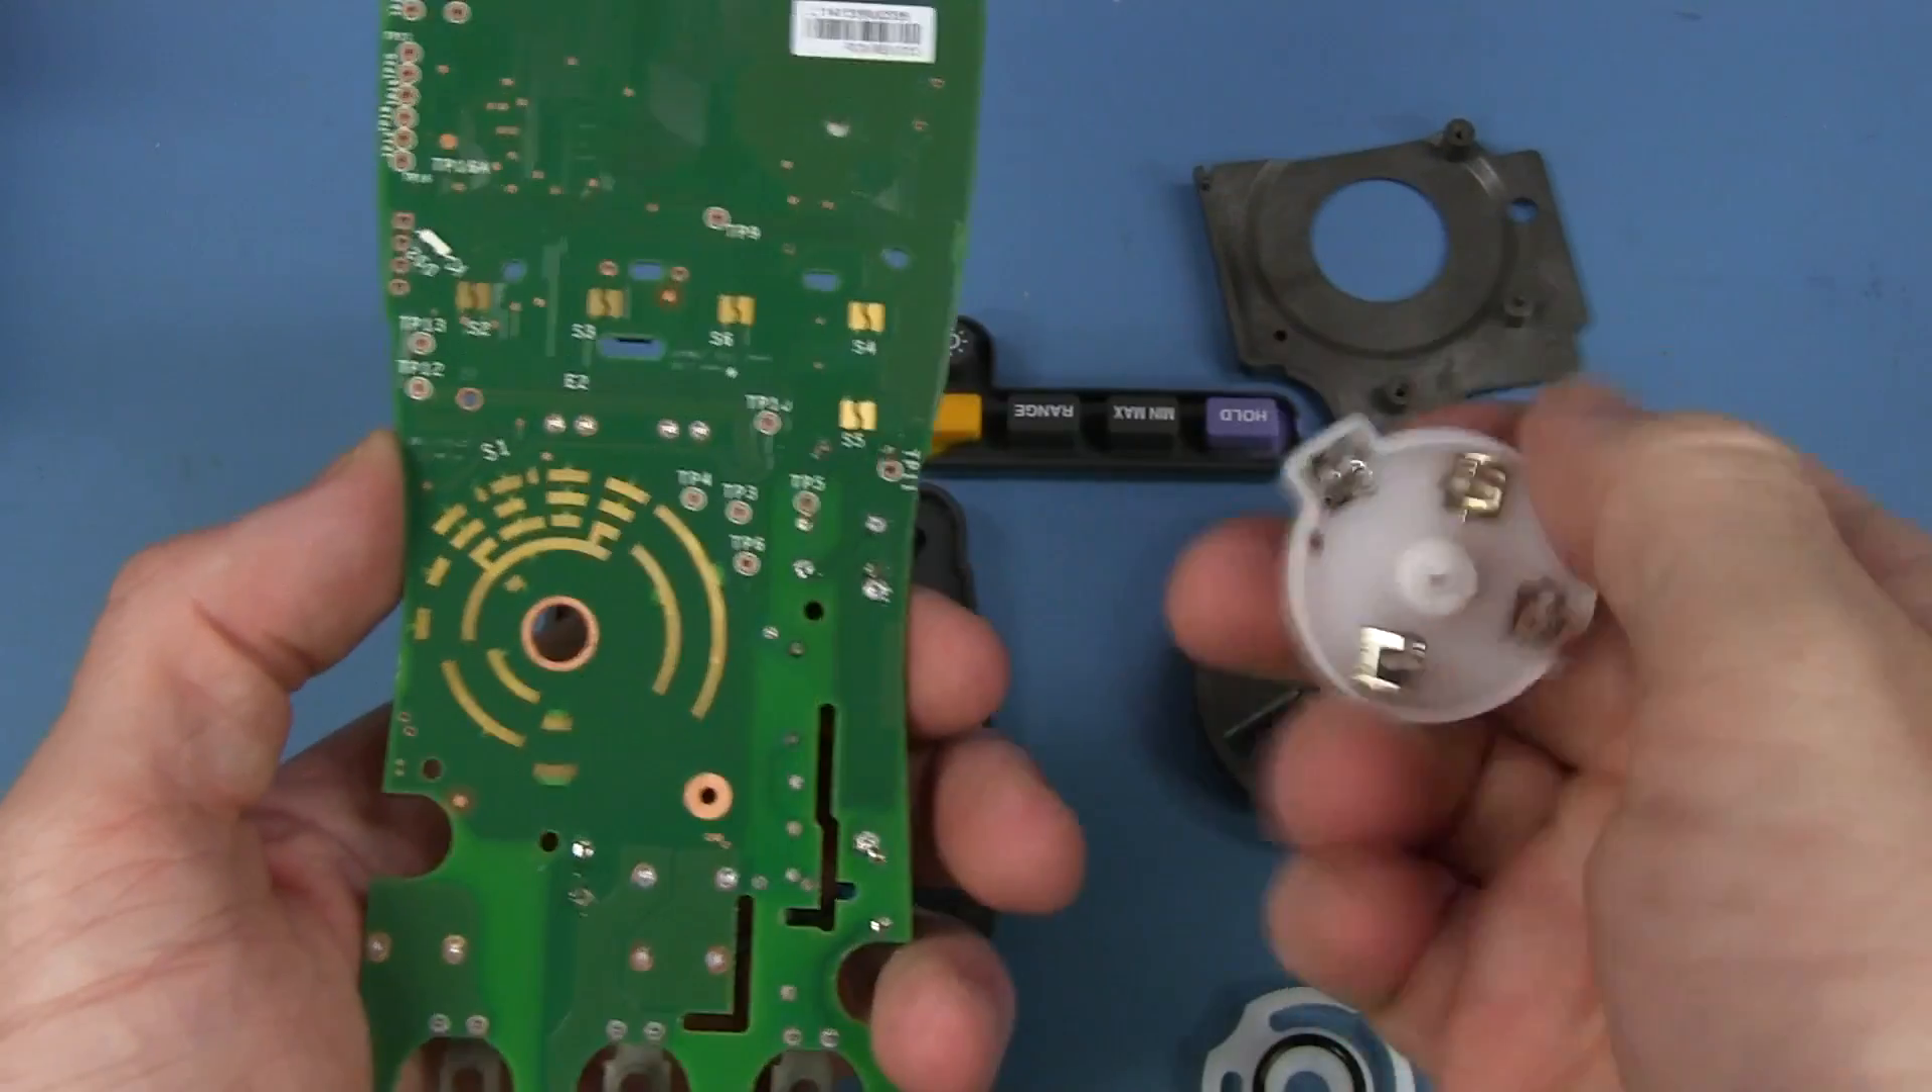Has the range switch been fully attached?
No.